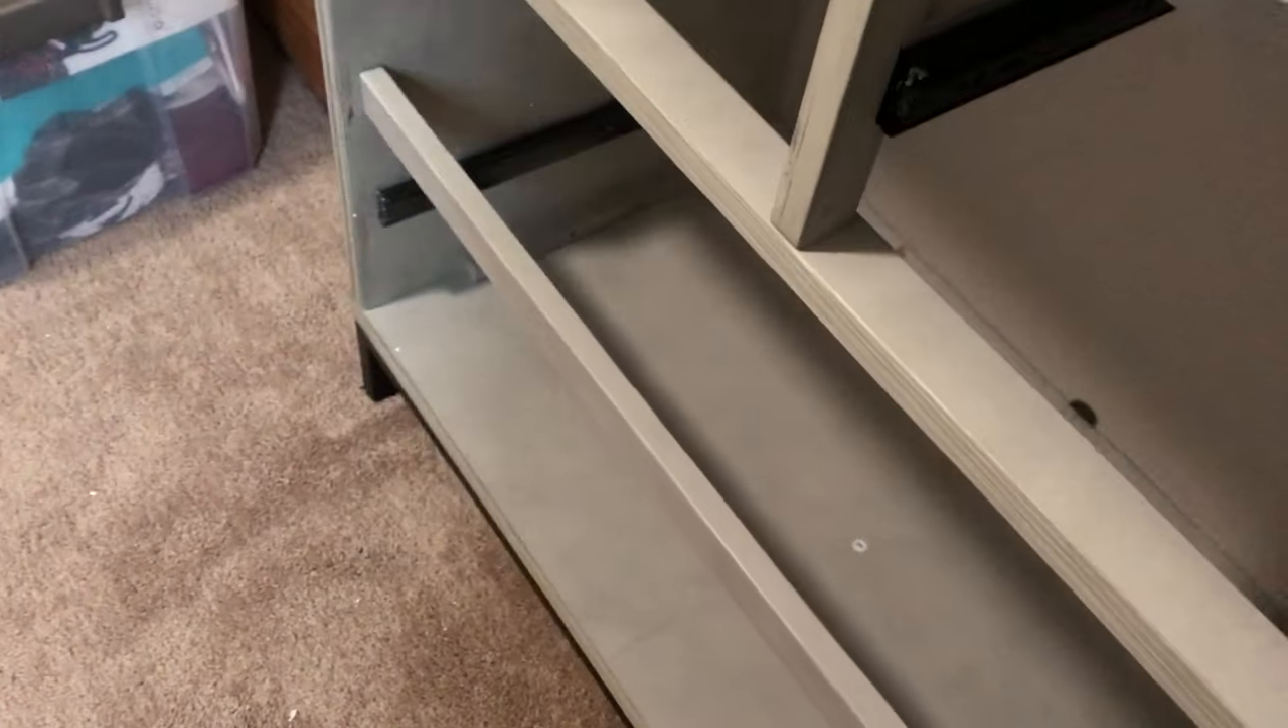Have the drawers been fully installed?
No.